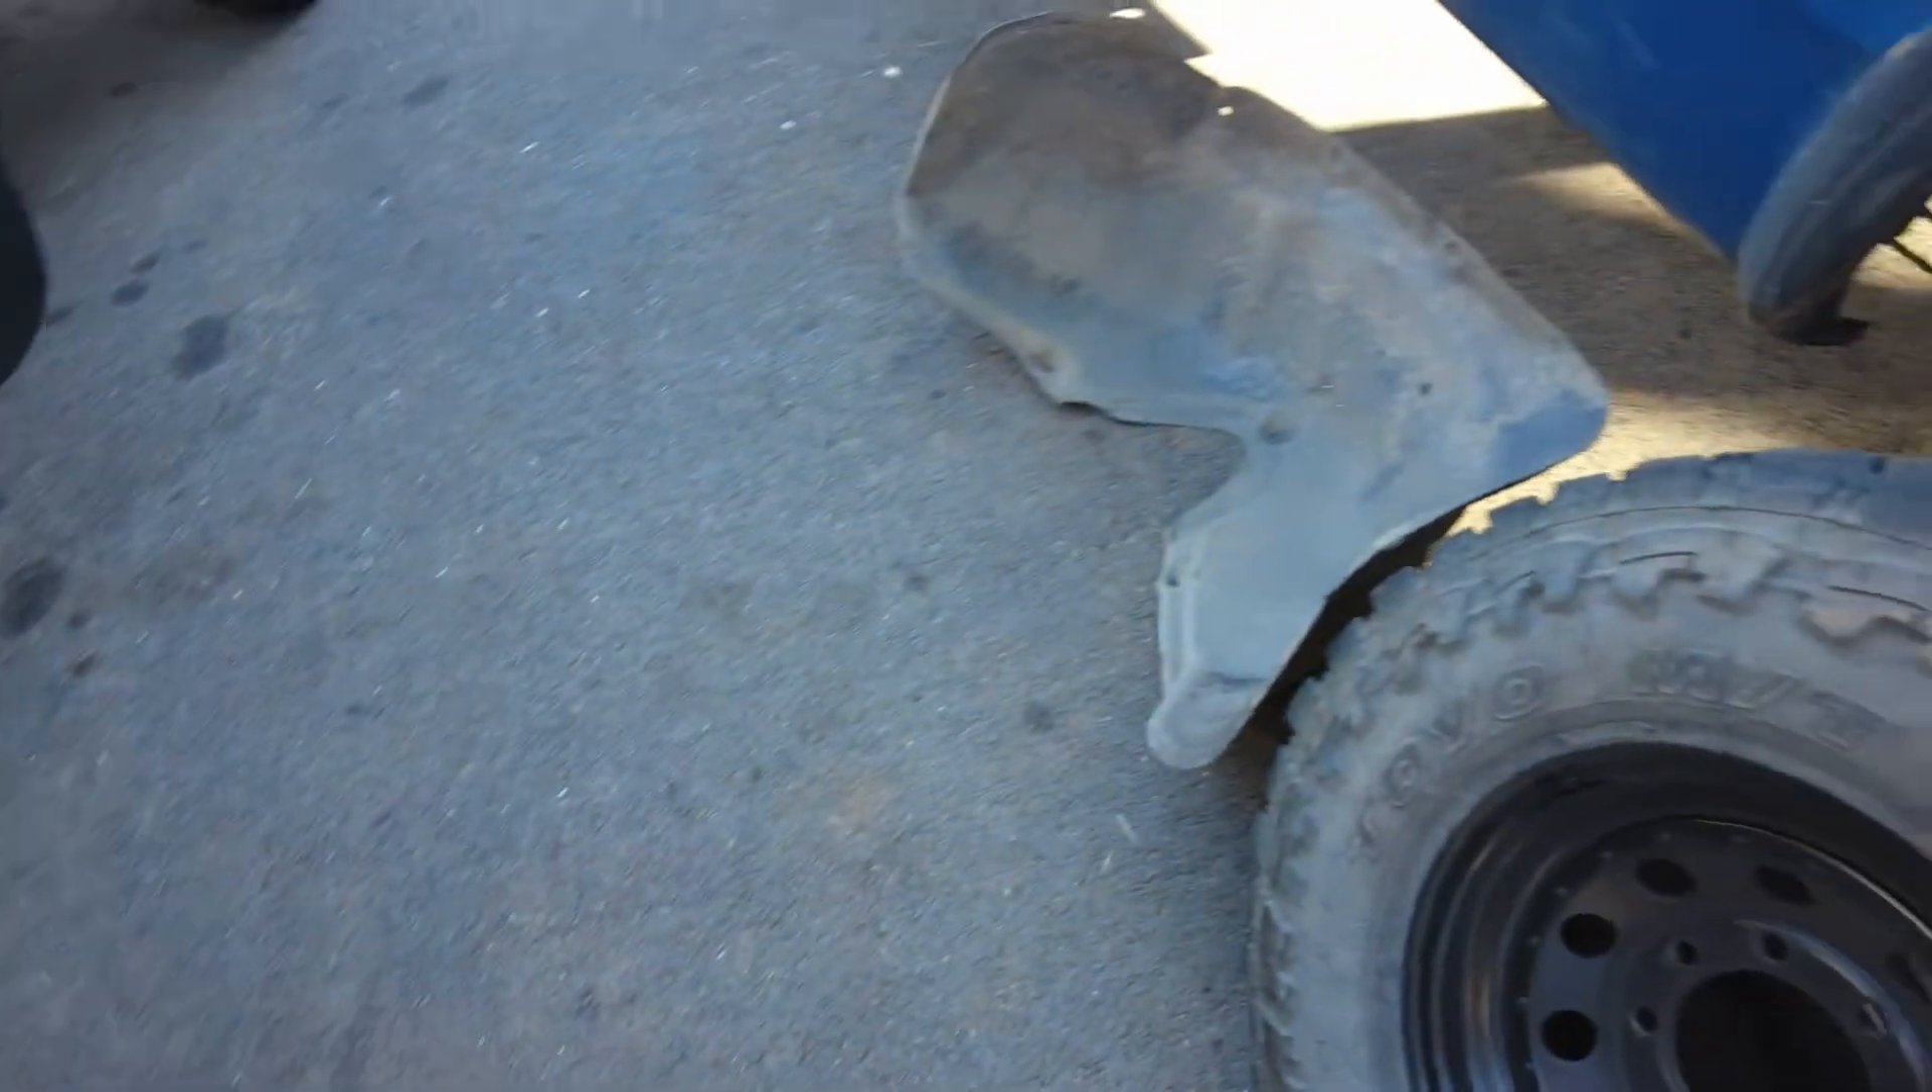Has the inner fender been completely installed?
No.